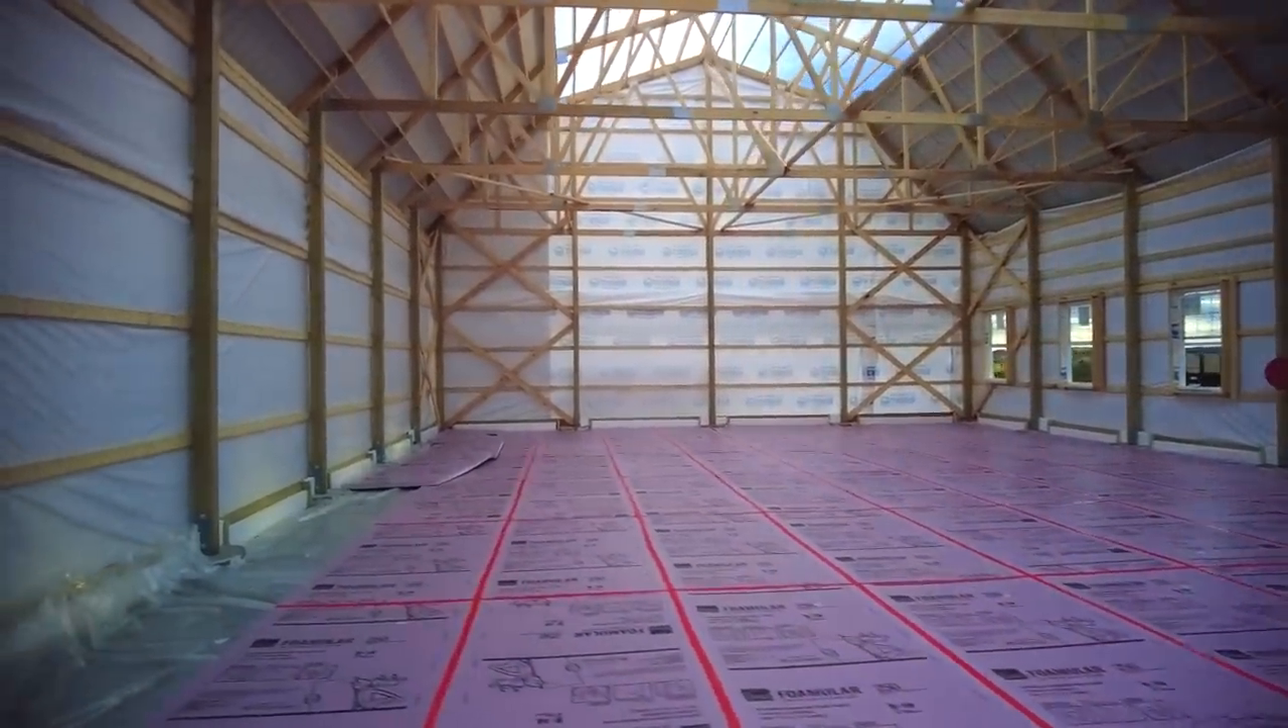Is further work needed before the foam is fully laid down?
Yes.